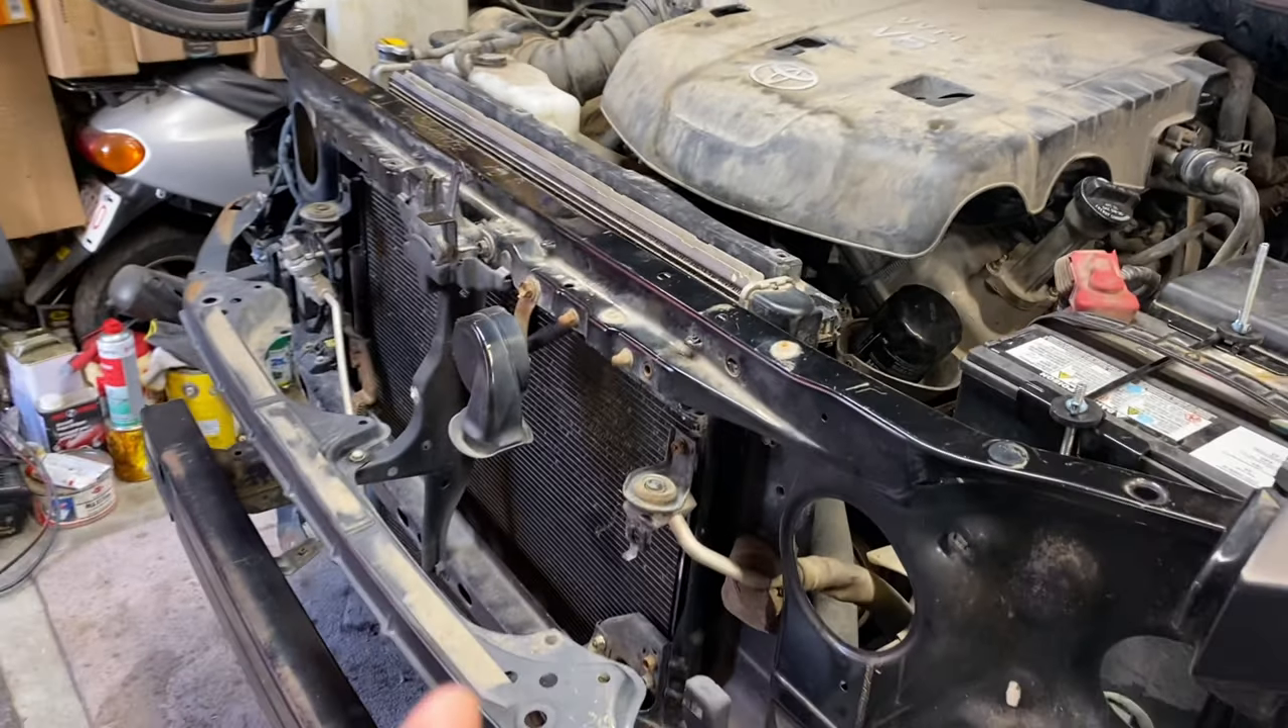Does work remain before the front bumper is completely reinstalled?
Yes.